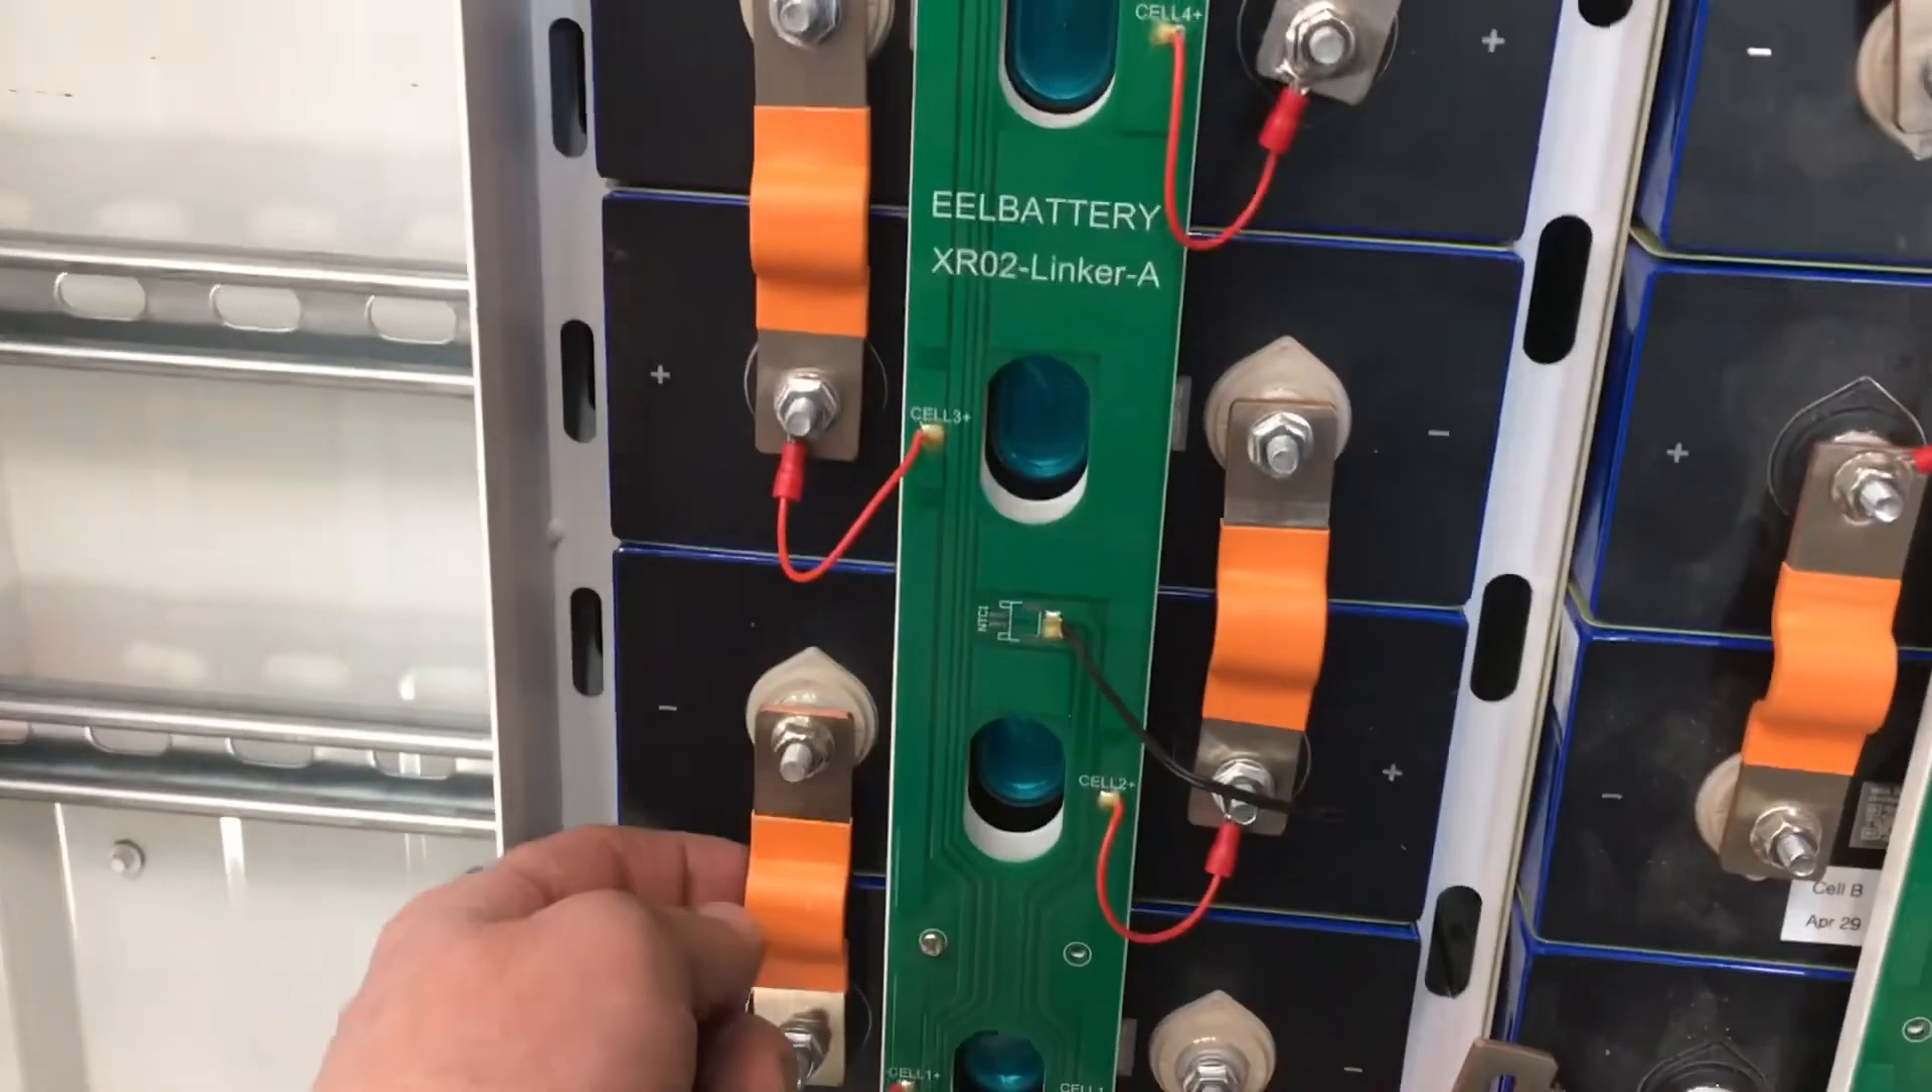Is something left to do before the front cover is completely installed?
Yes.